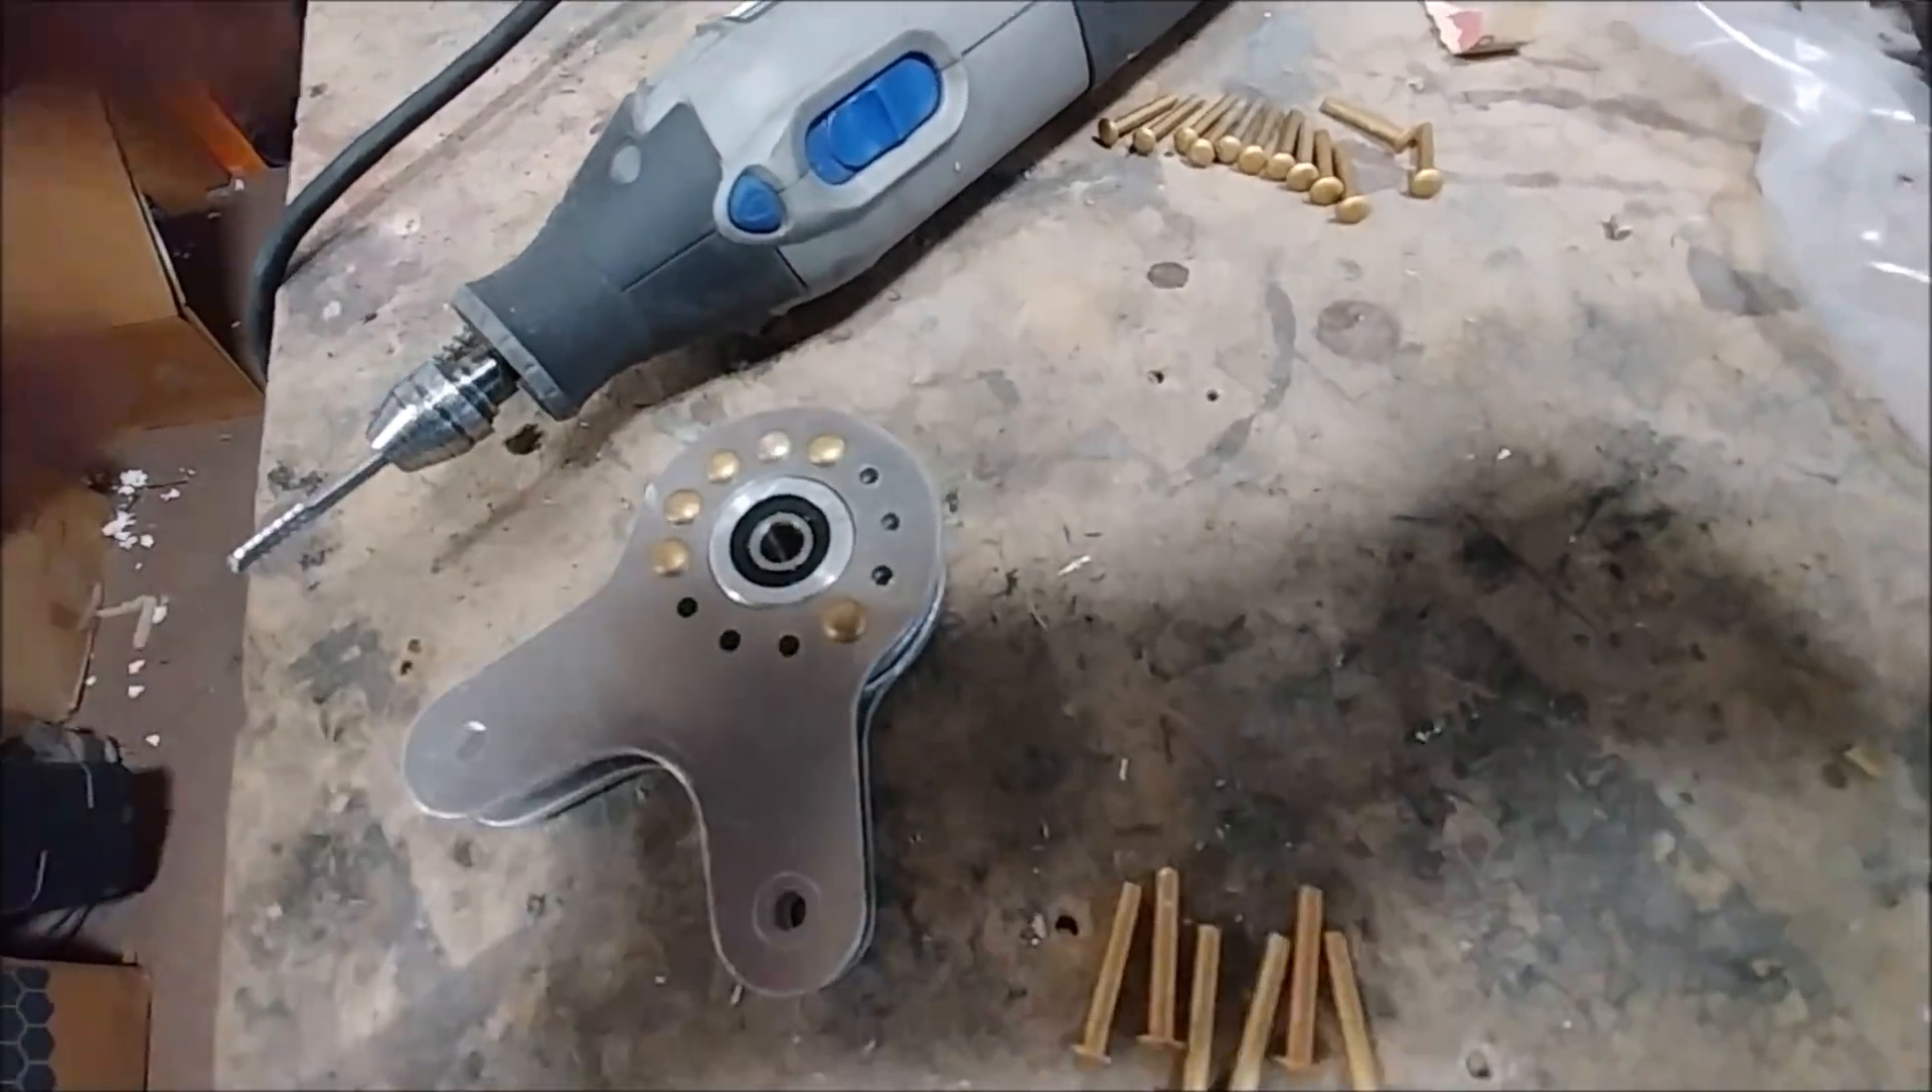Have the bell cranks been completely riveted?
No.